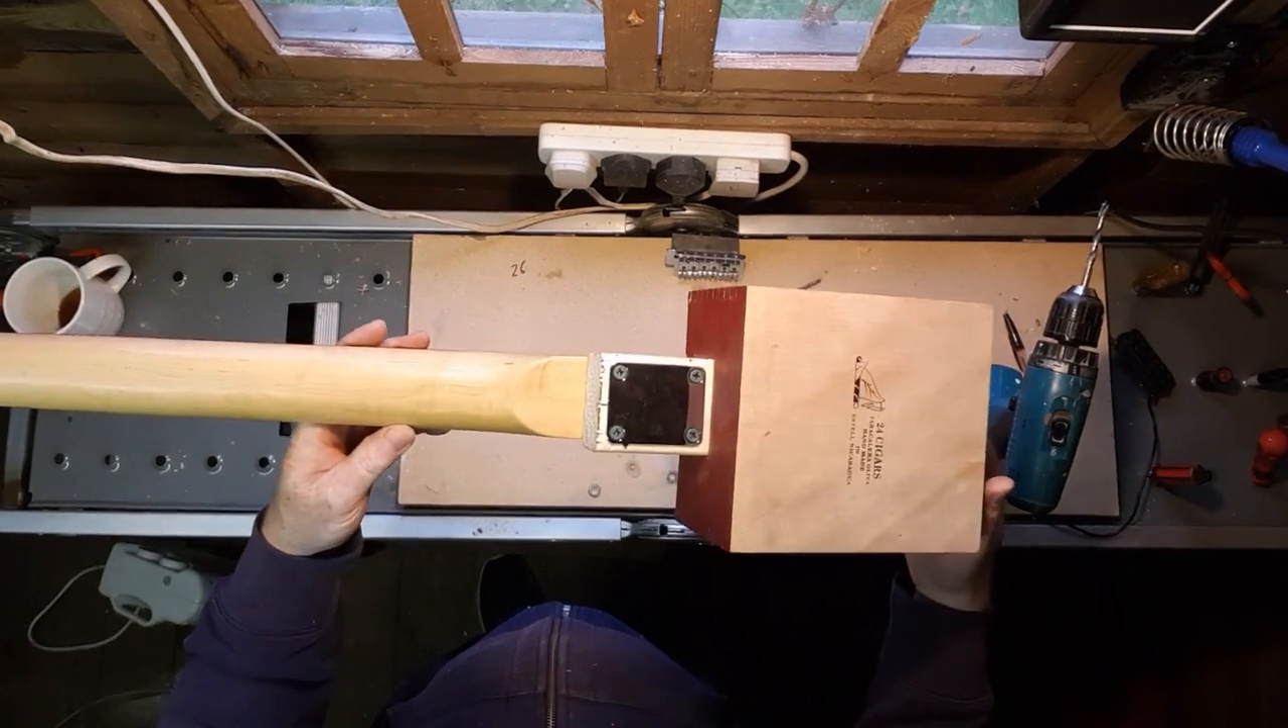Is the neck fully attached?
Yes.